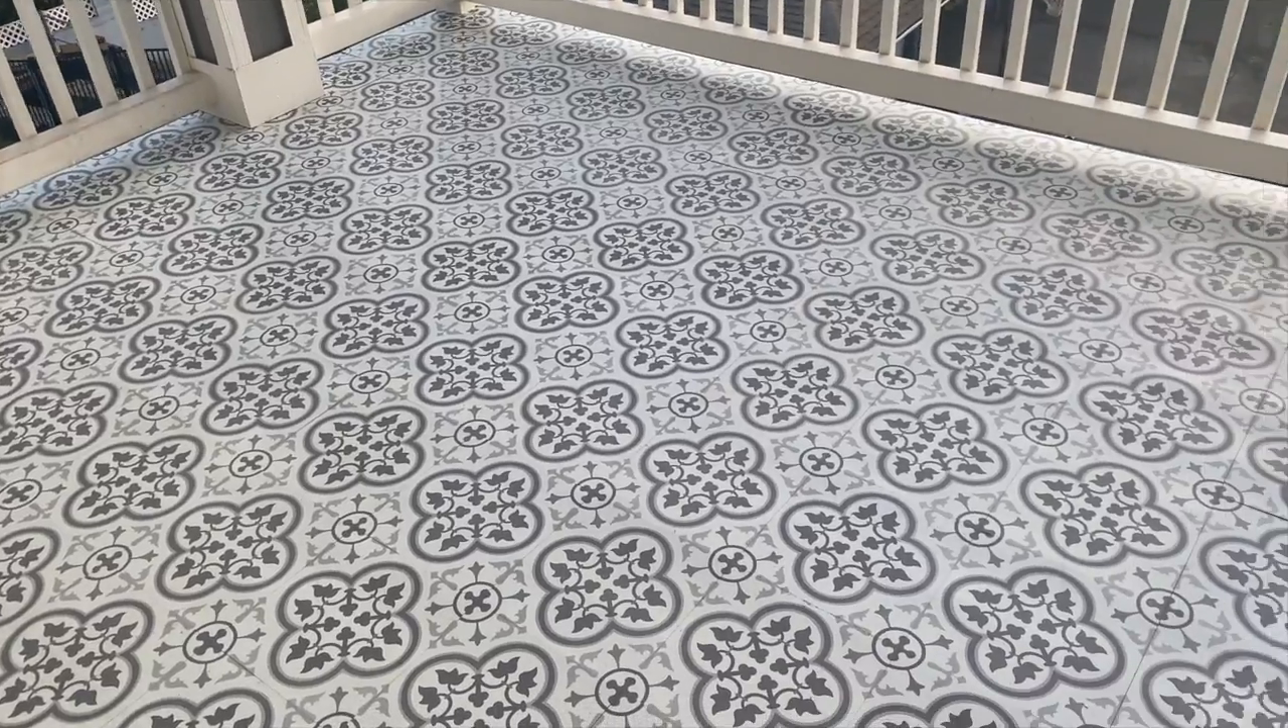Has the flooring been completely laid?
Yes.